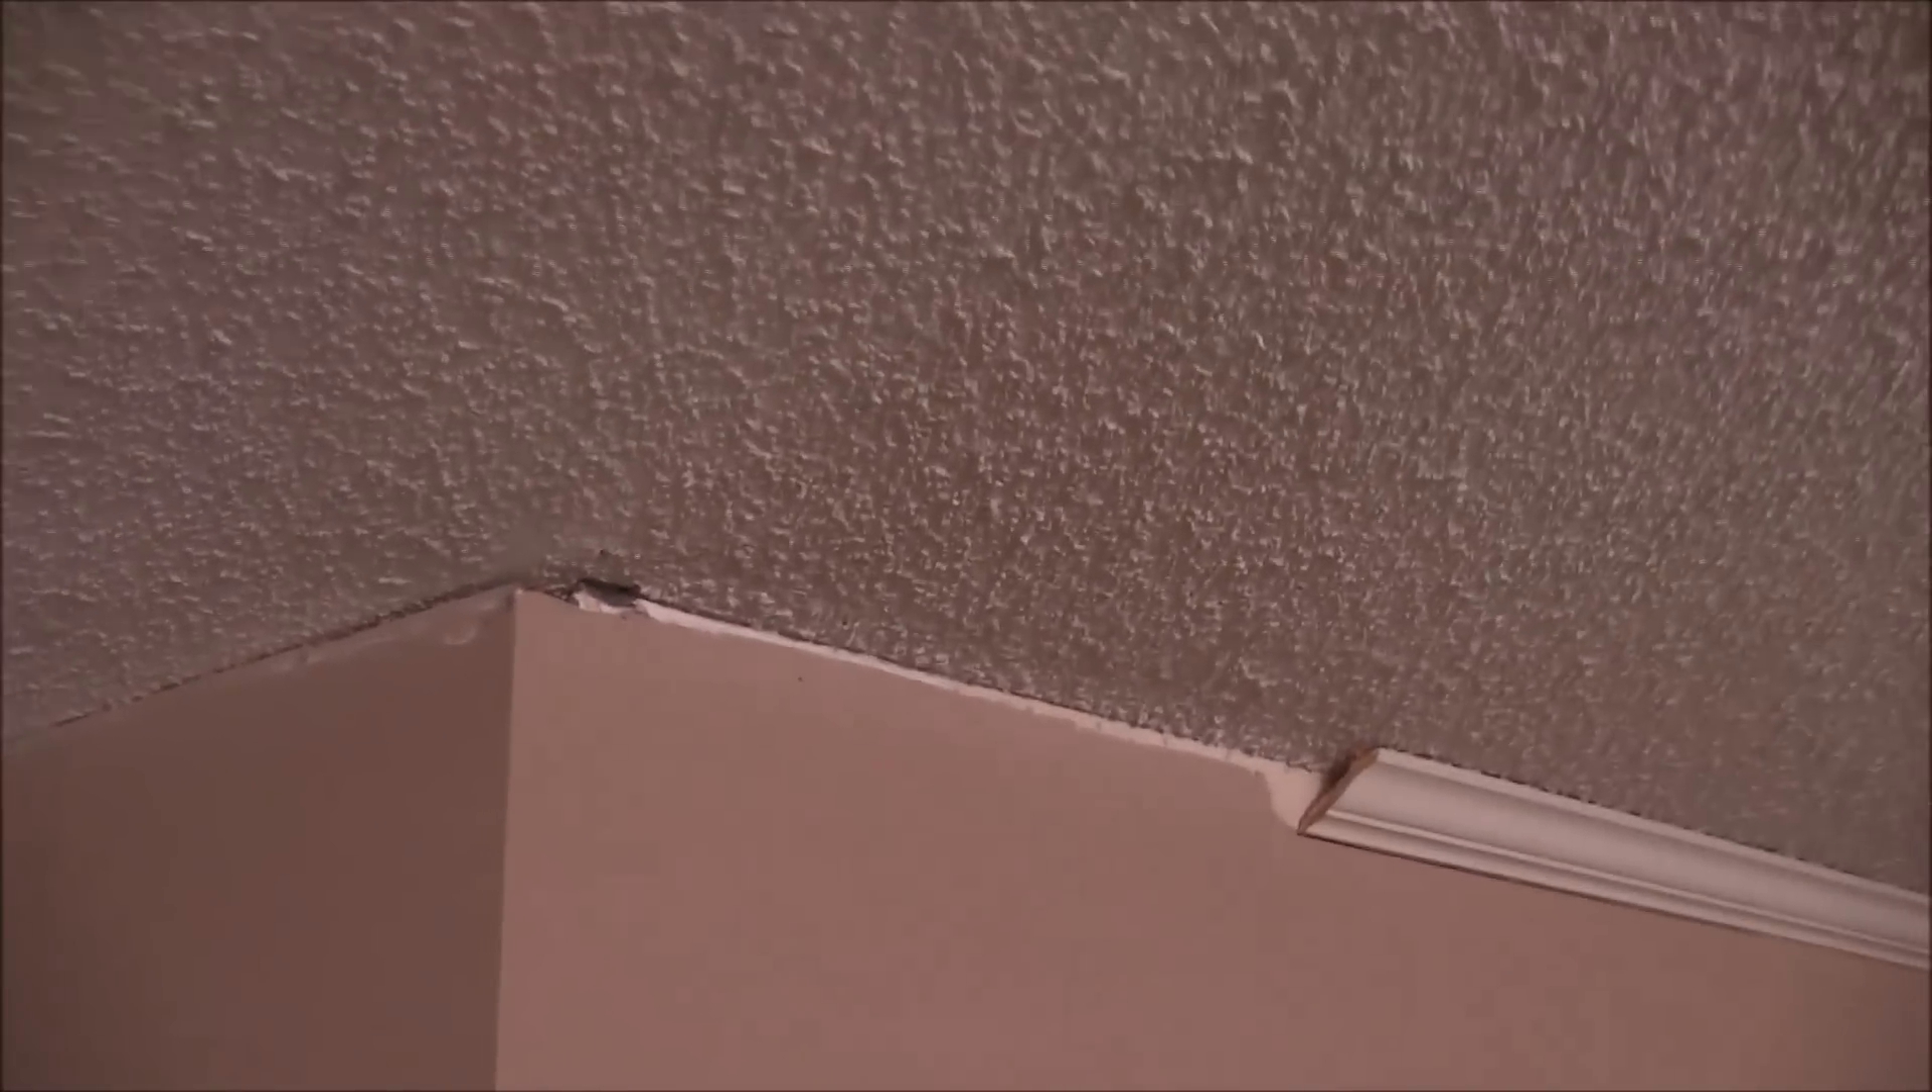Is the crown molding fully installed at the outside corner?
No.